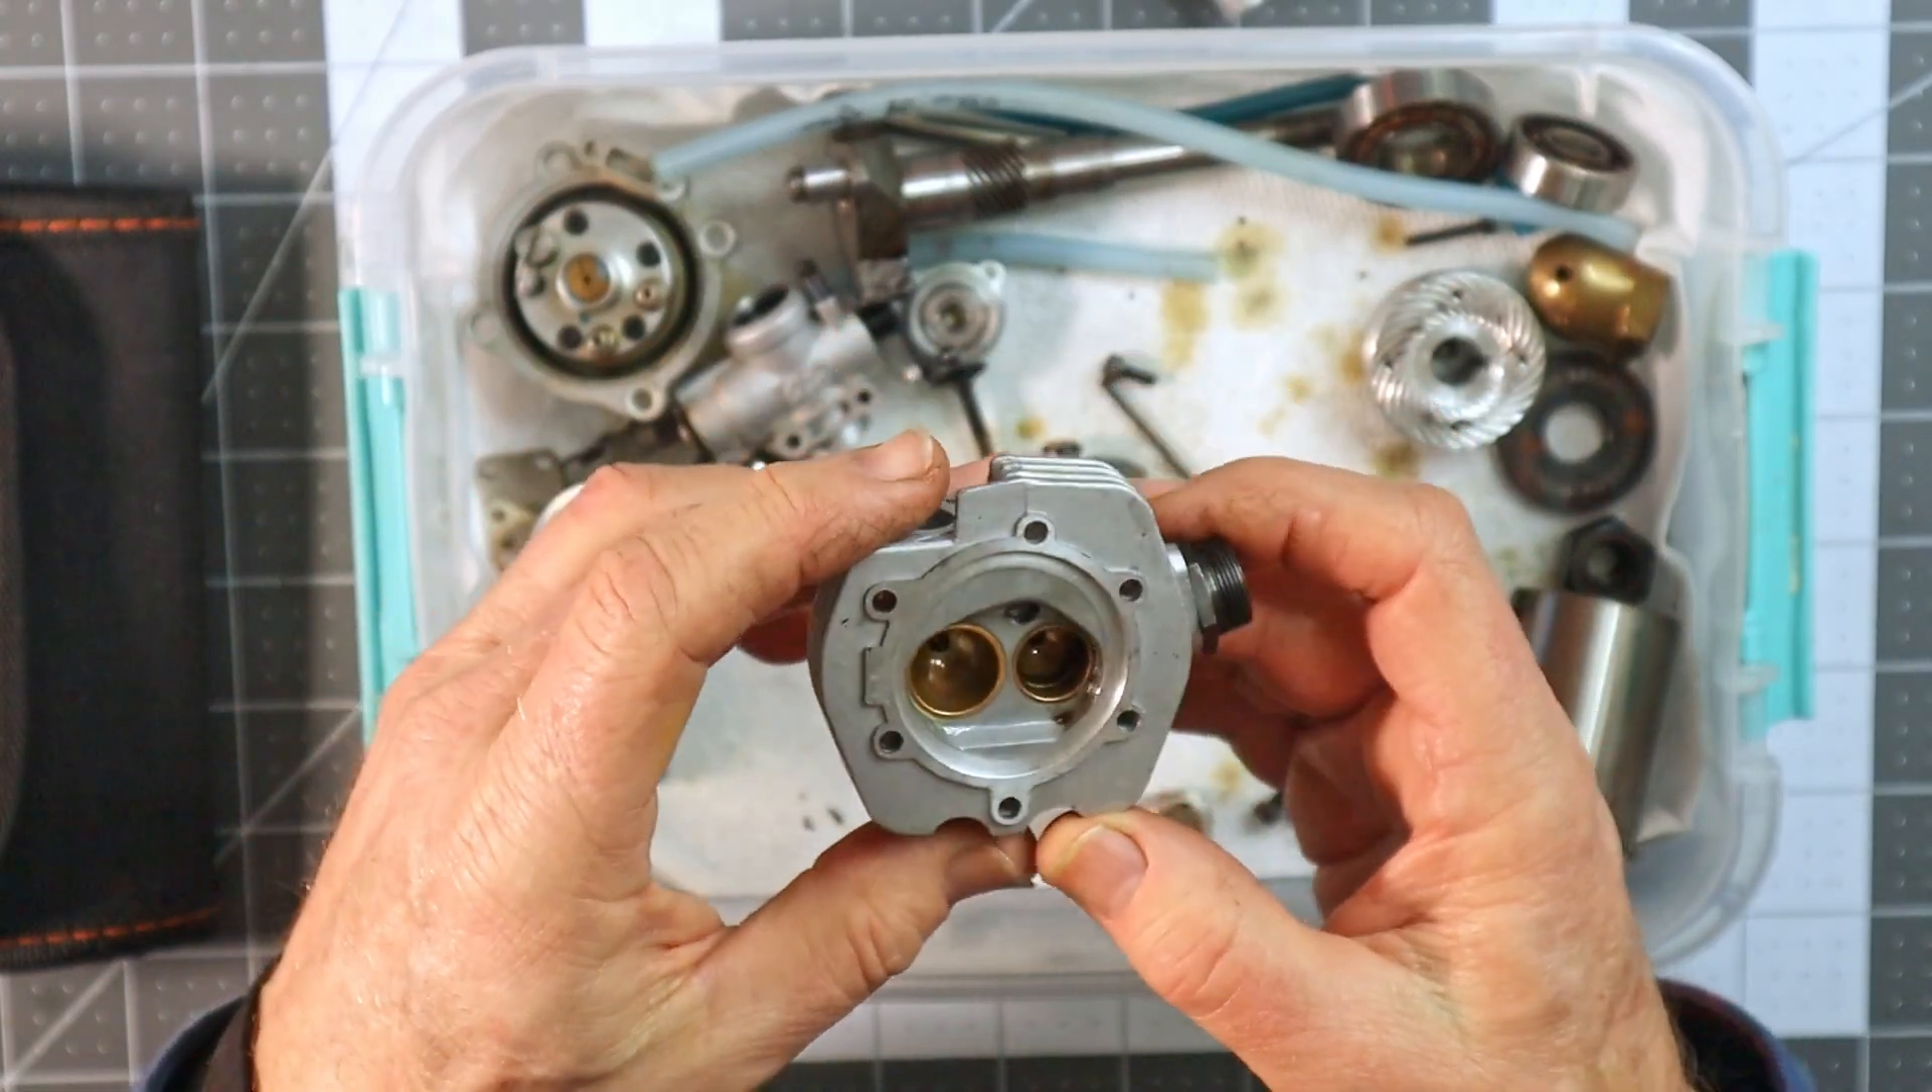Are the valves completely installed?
No.